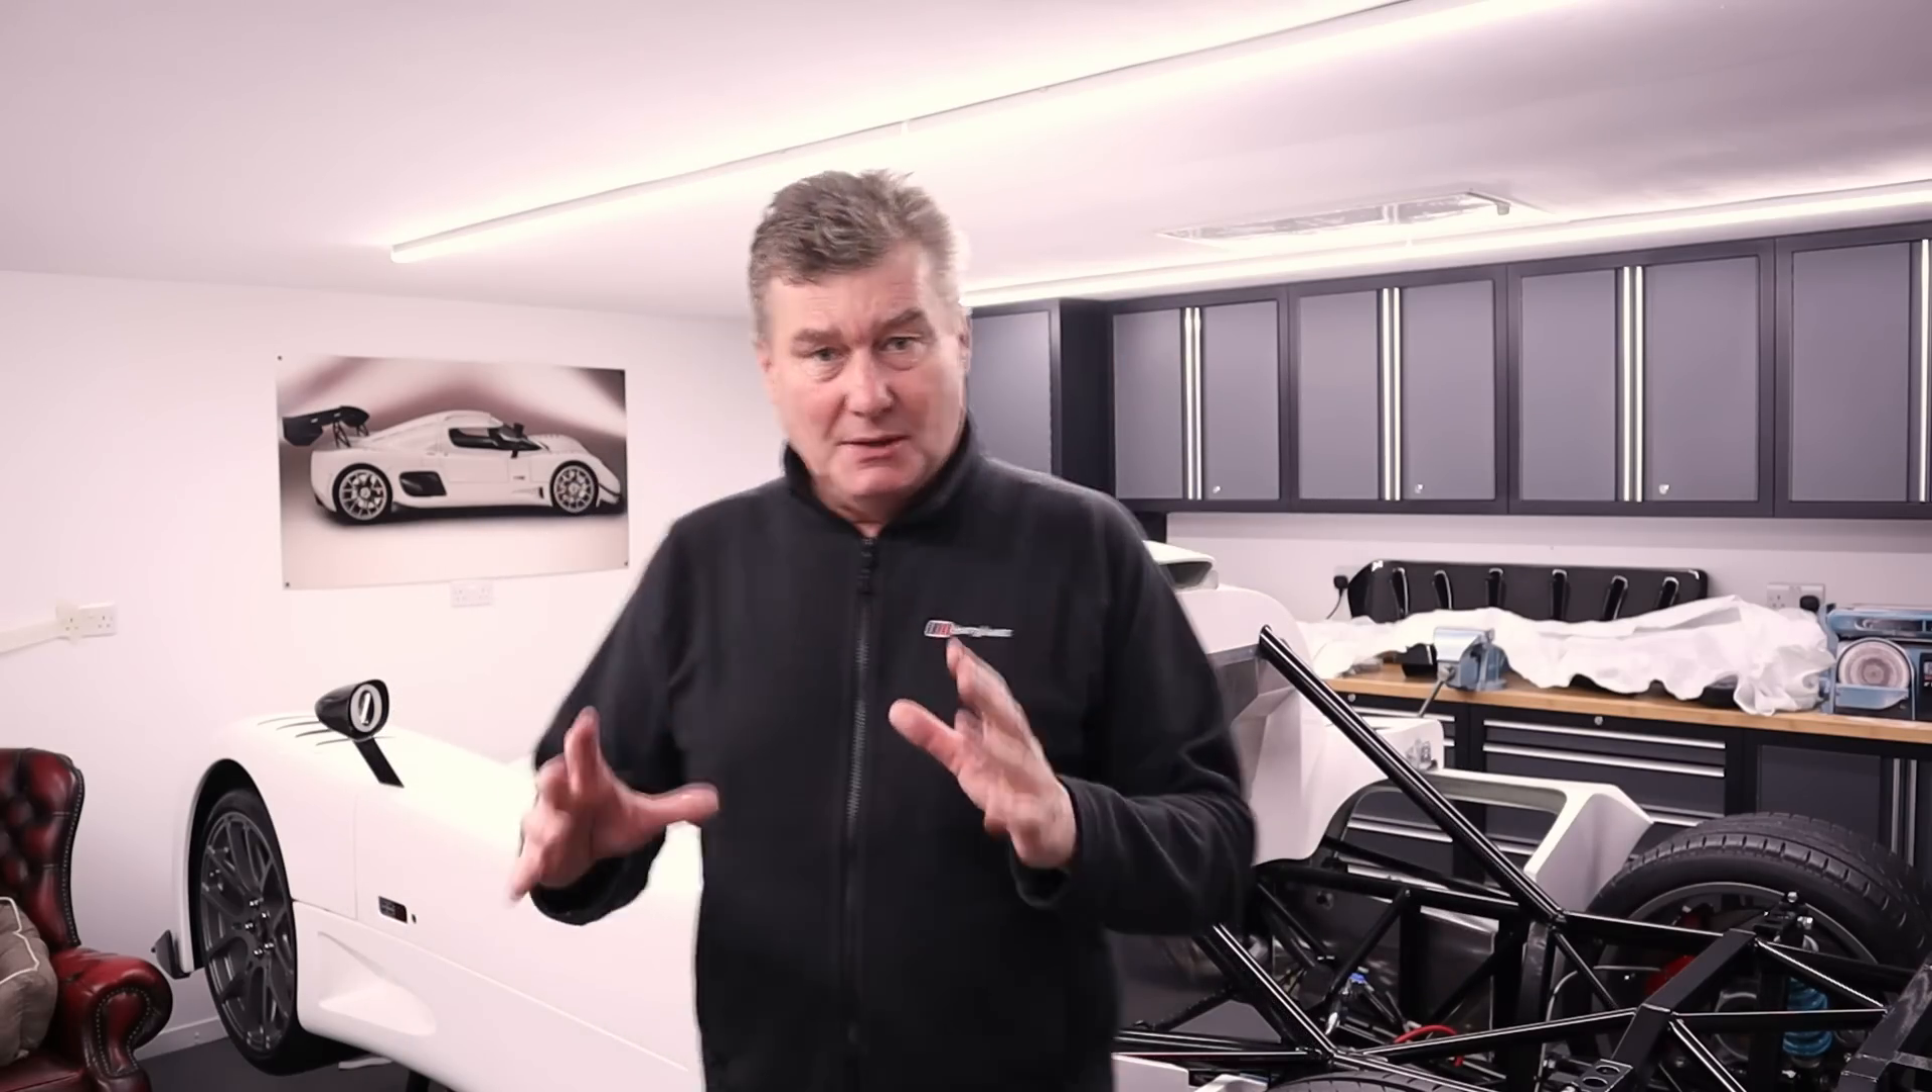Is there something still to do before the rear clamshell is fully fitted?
Yes.